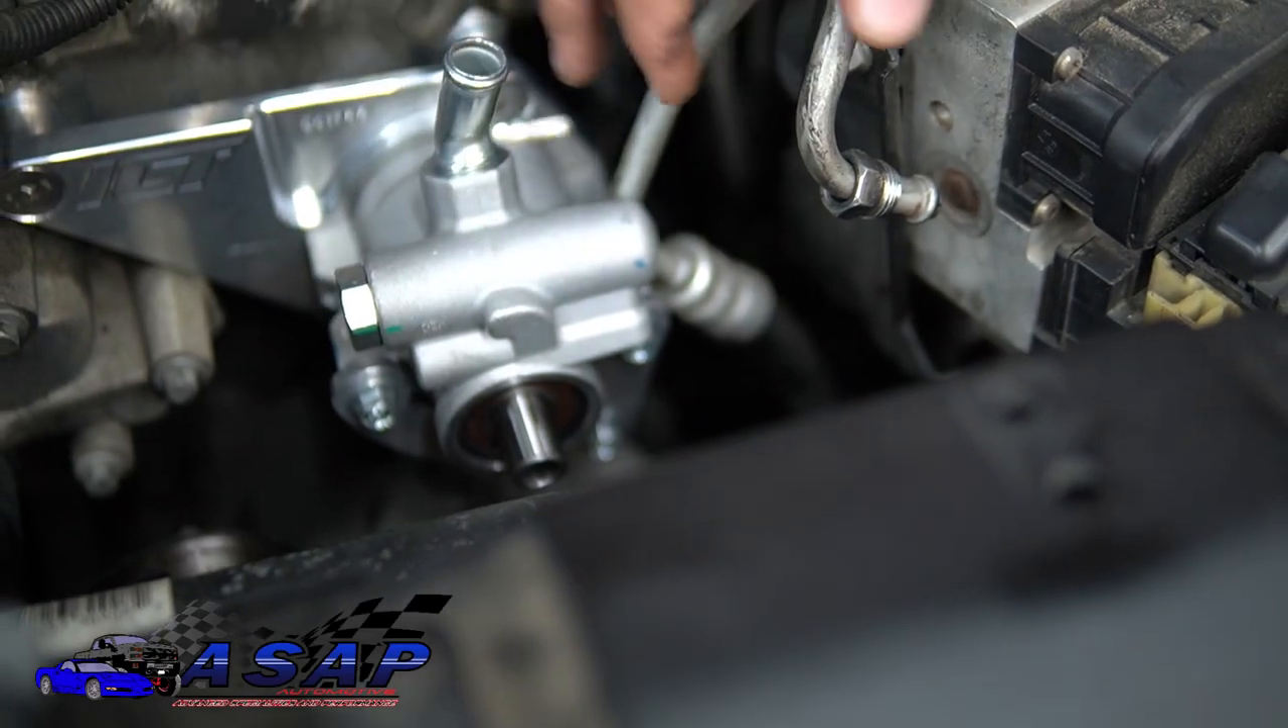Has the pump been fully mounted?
Yes.